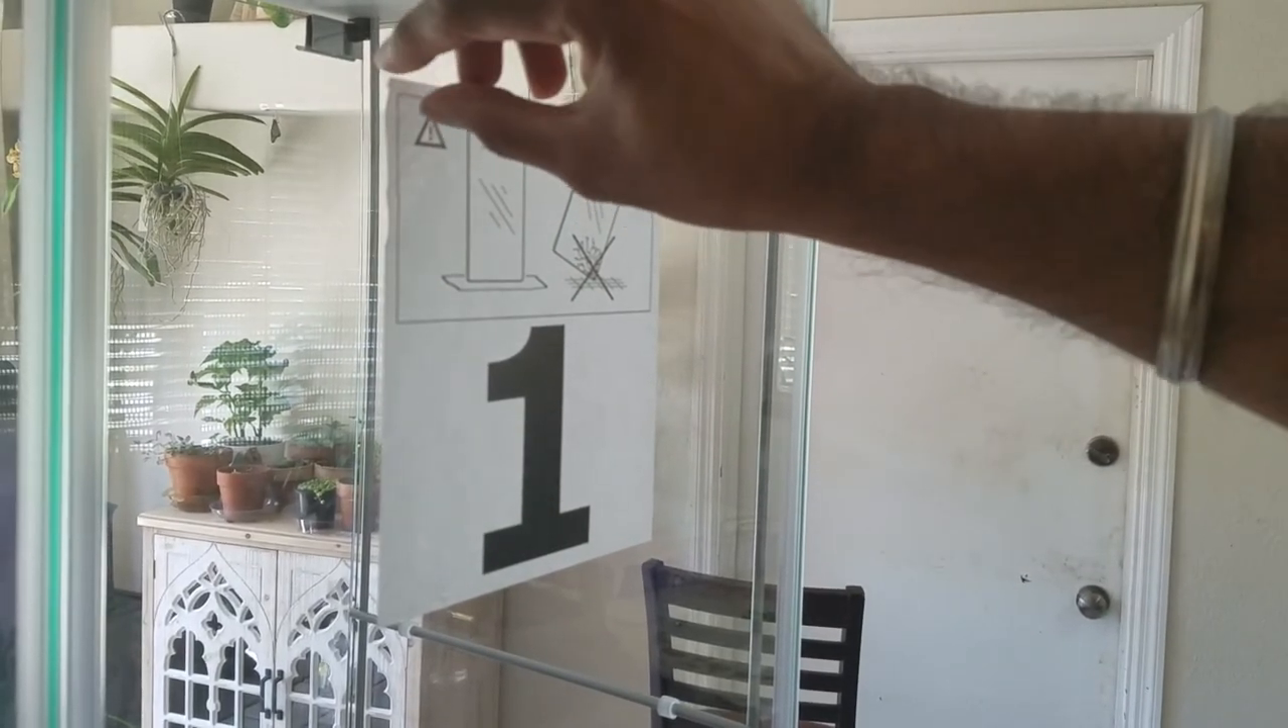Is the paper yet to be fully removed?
Yes.